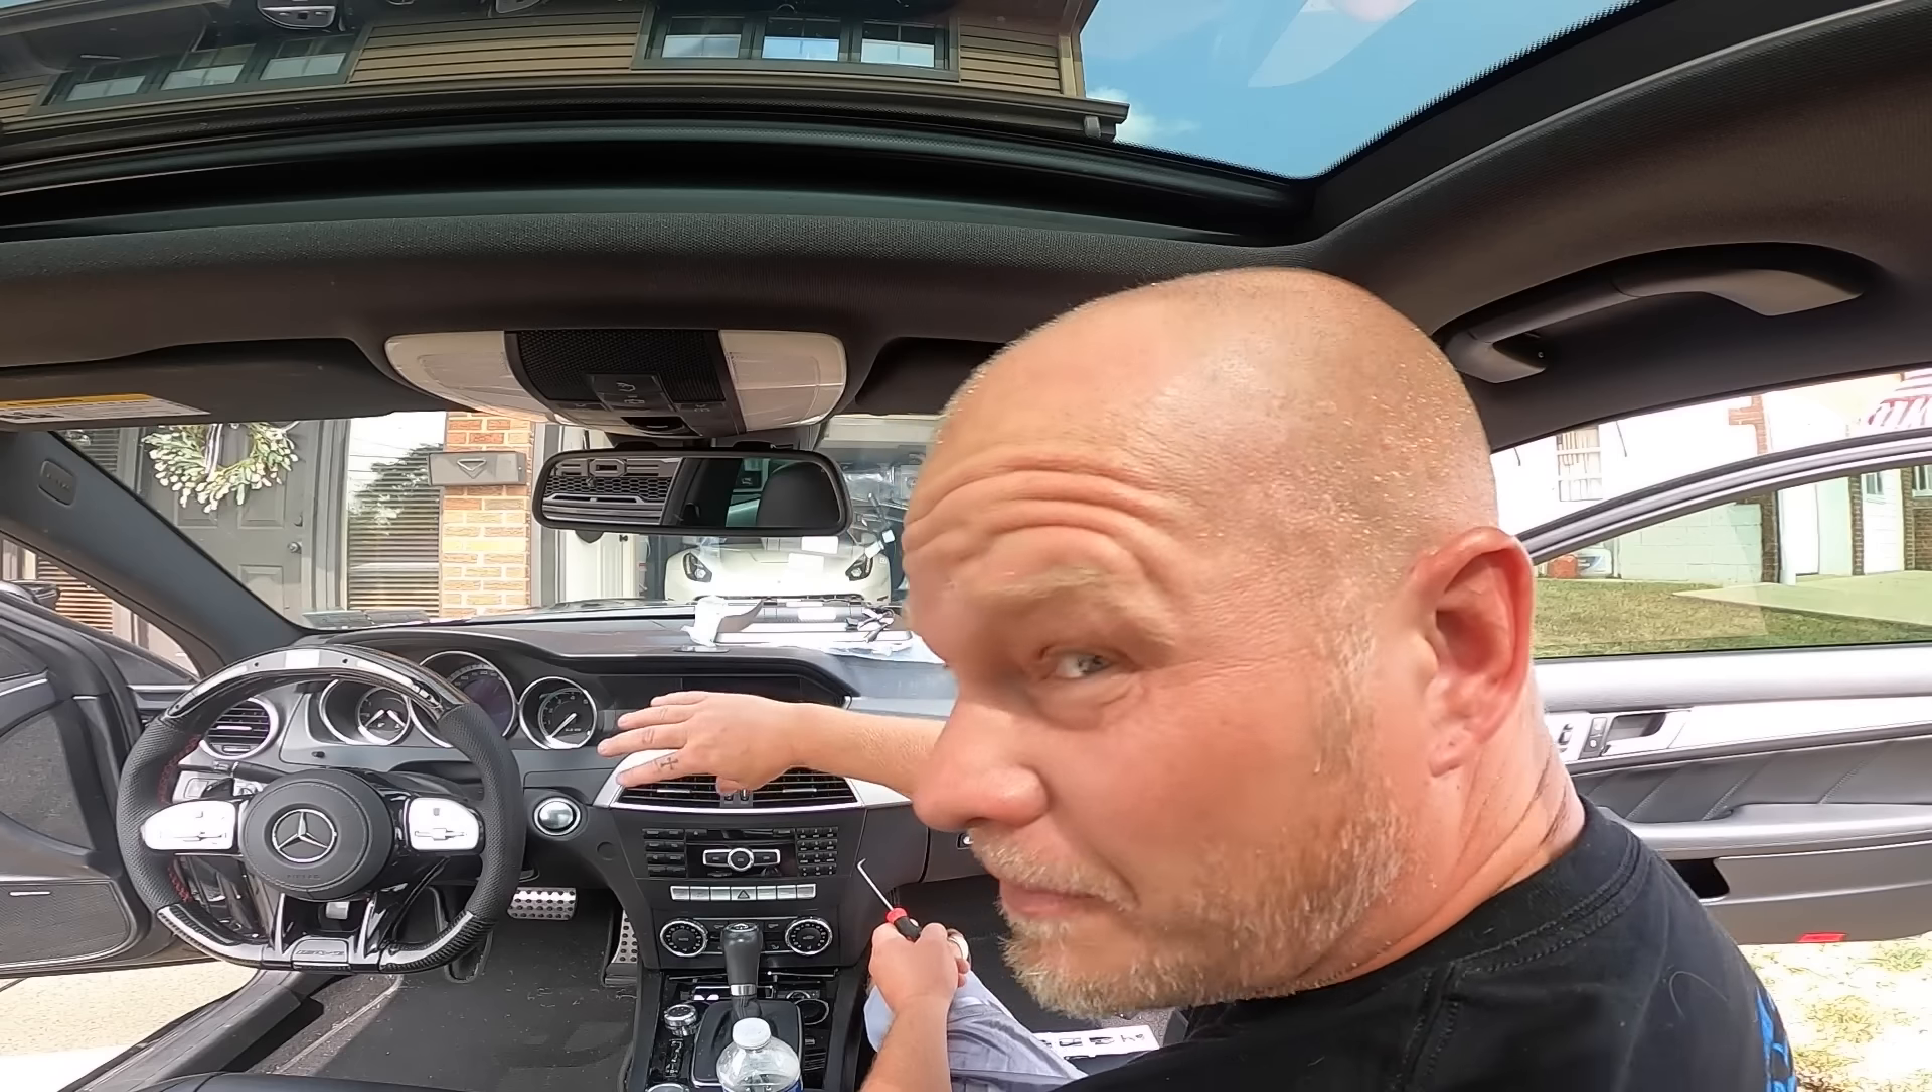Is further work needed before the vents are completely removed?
Yes.